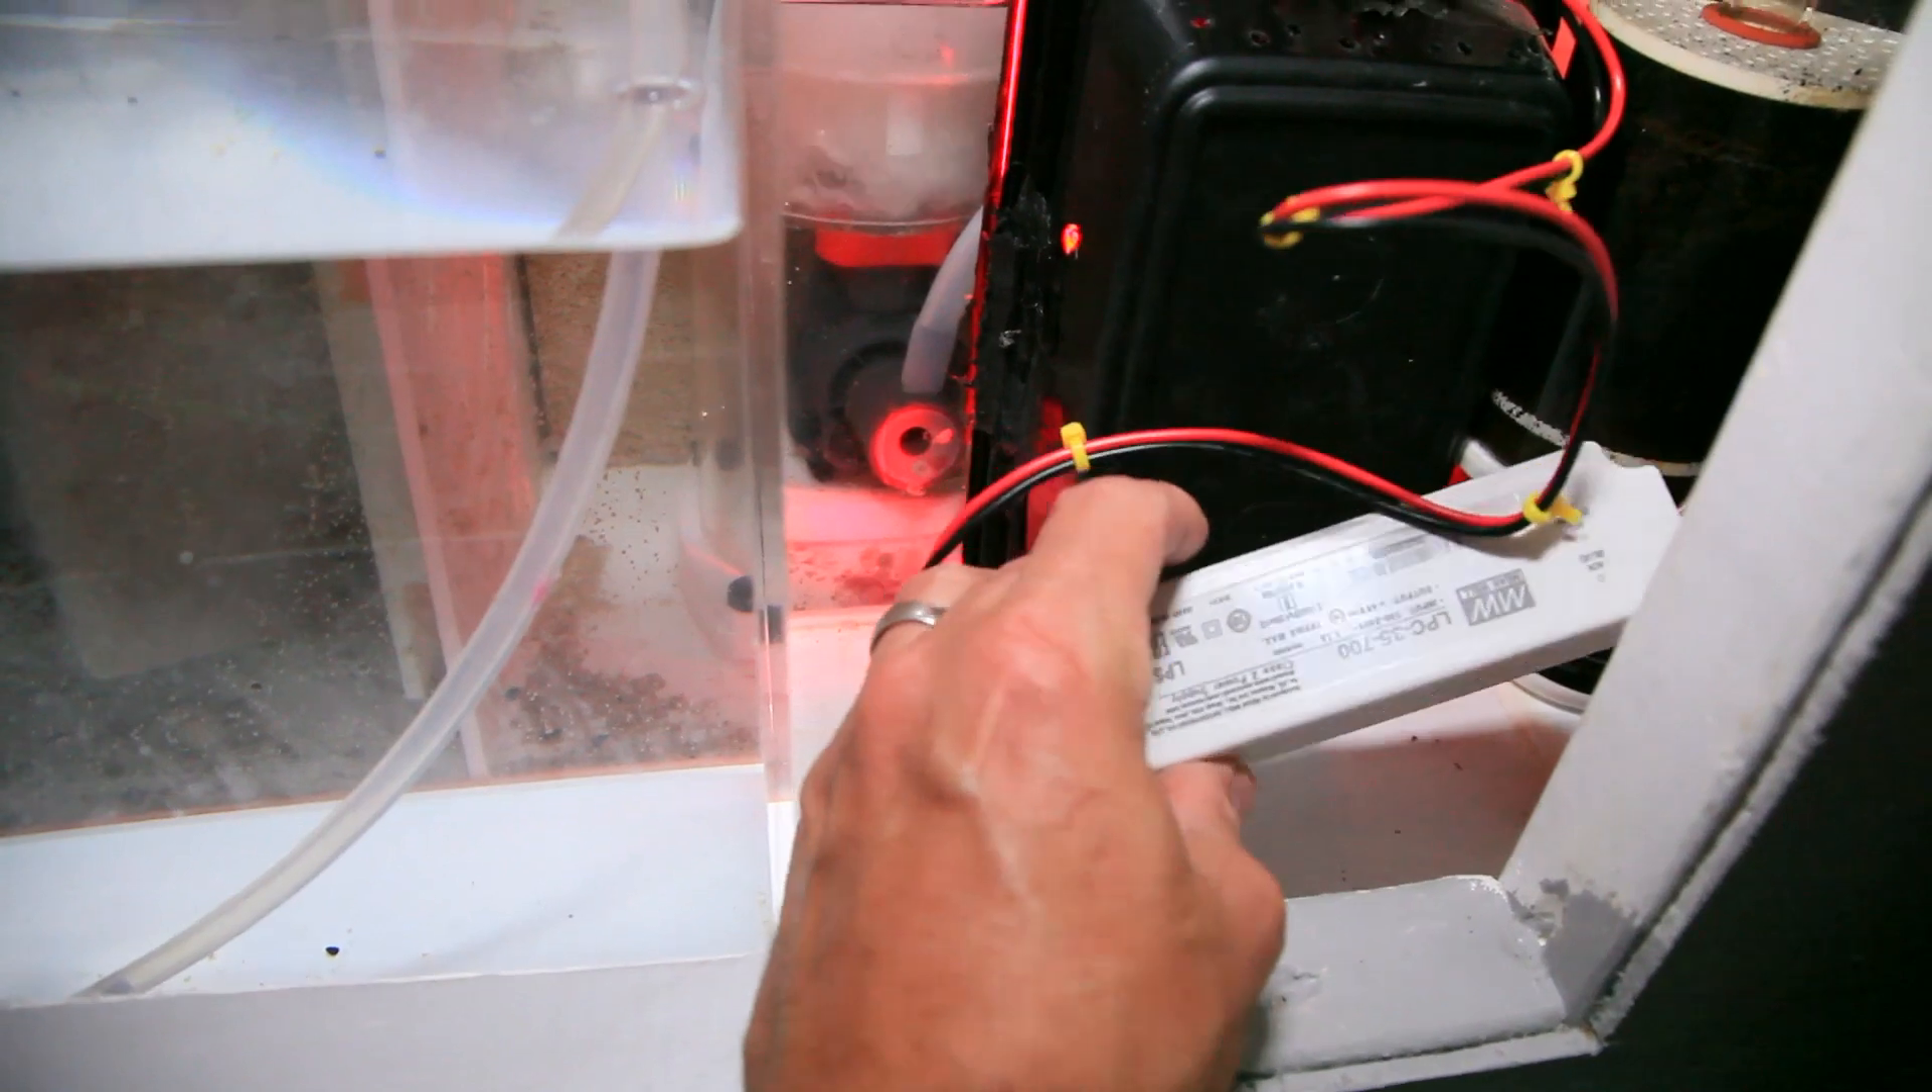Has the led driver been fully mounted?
No.